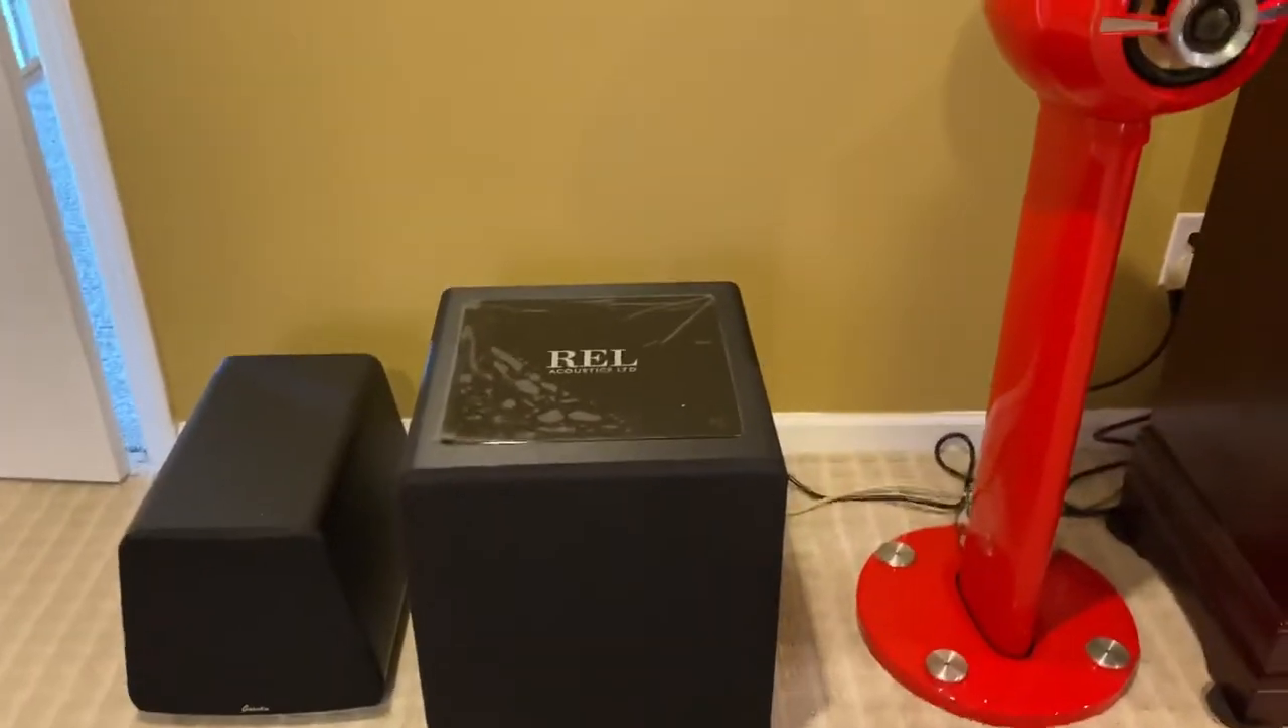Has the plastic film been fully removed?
No.